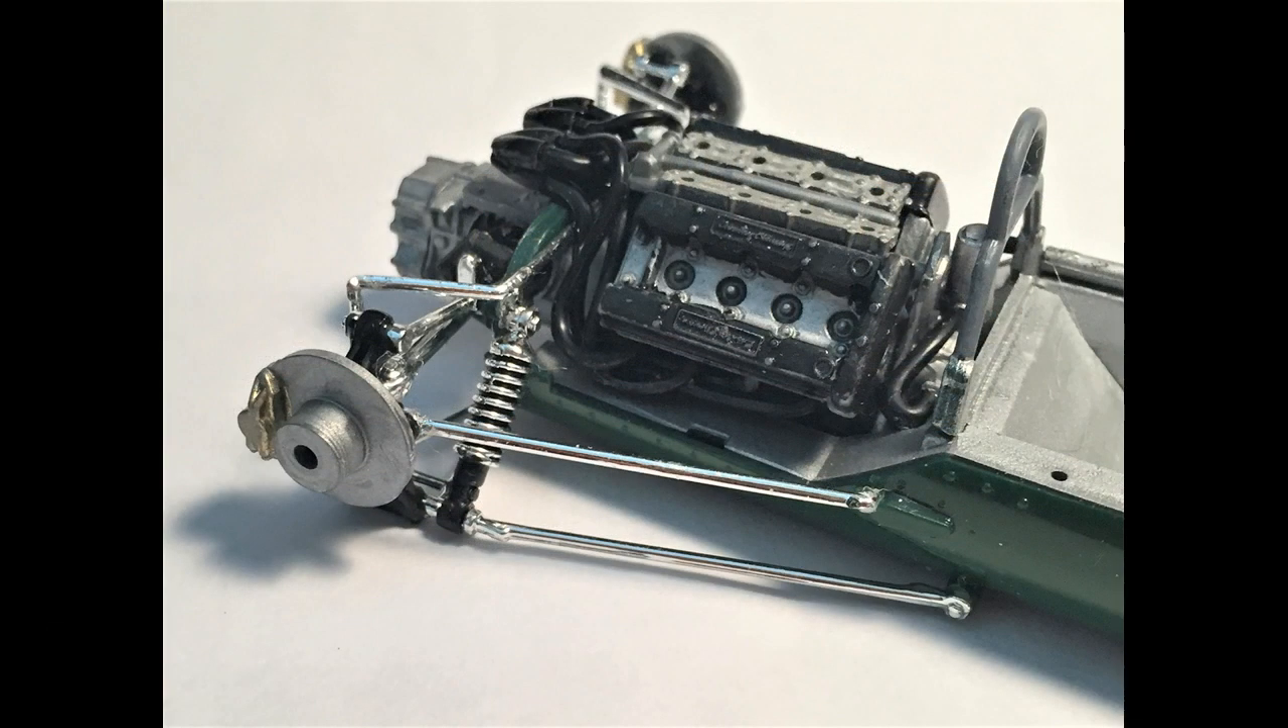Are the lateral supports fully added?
Yes.